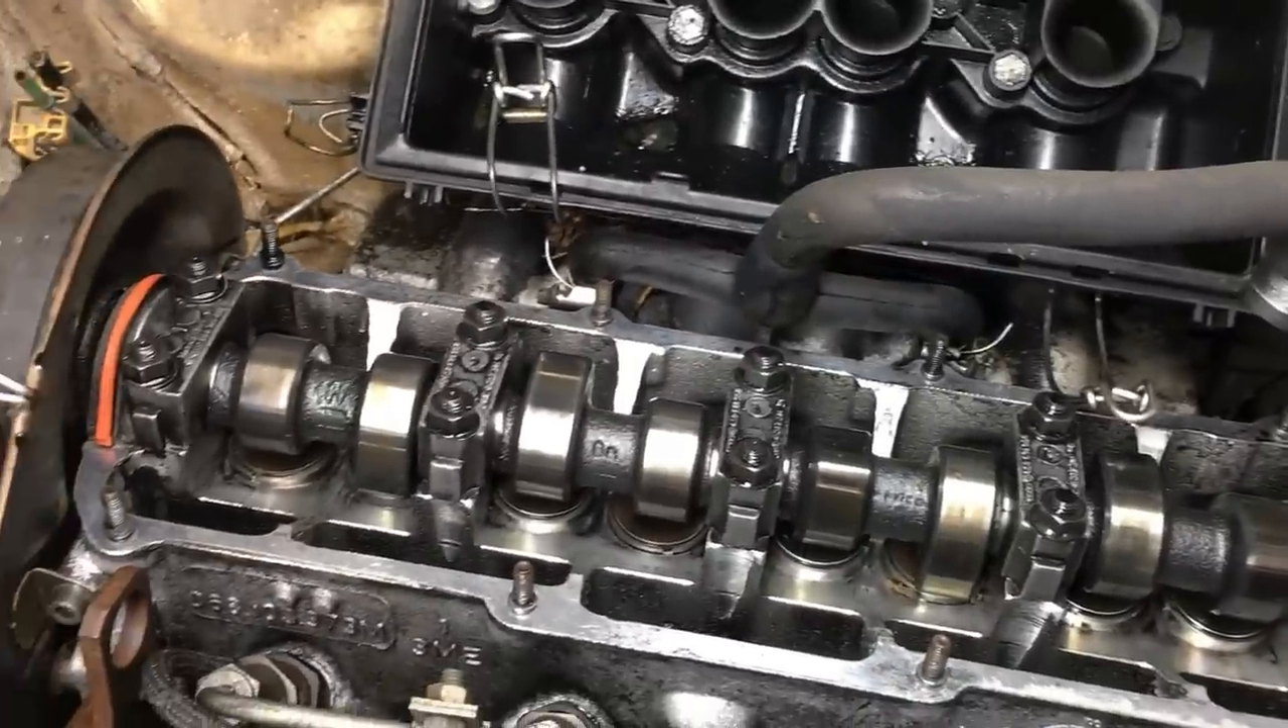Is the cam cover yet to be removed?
No.